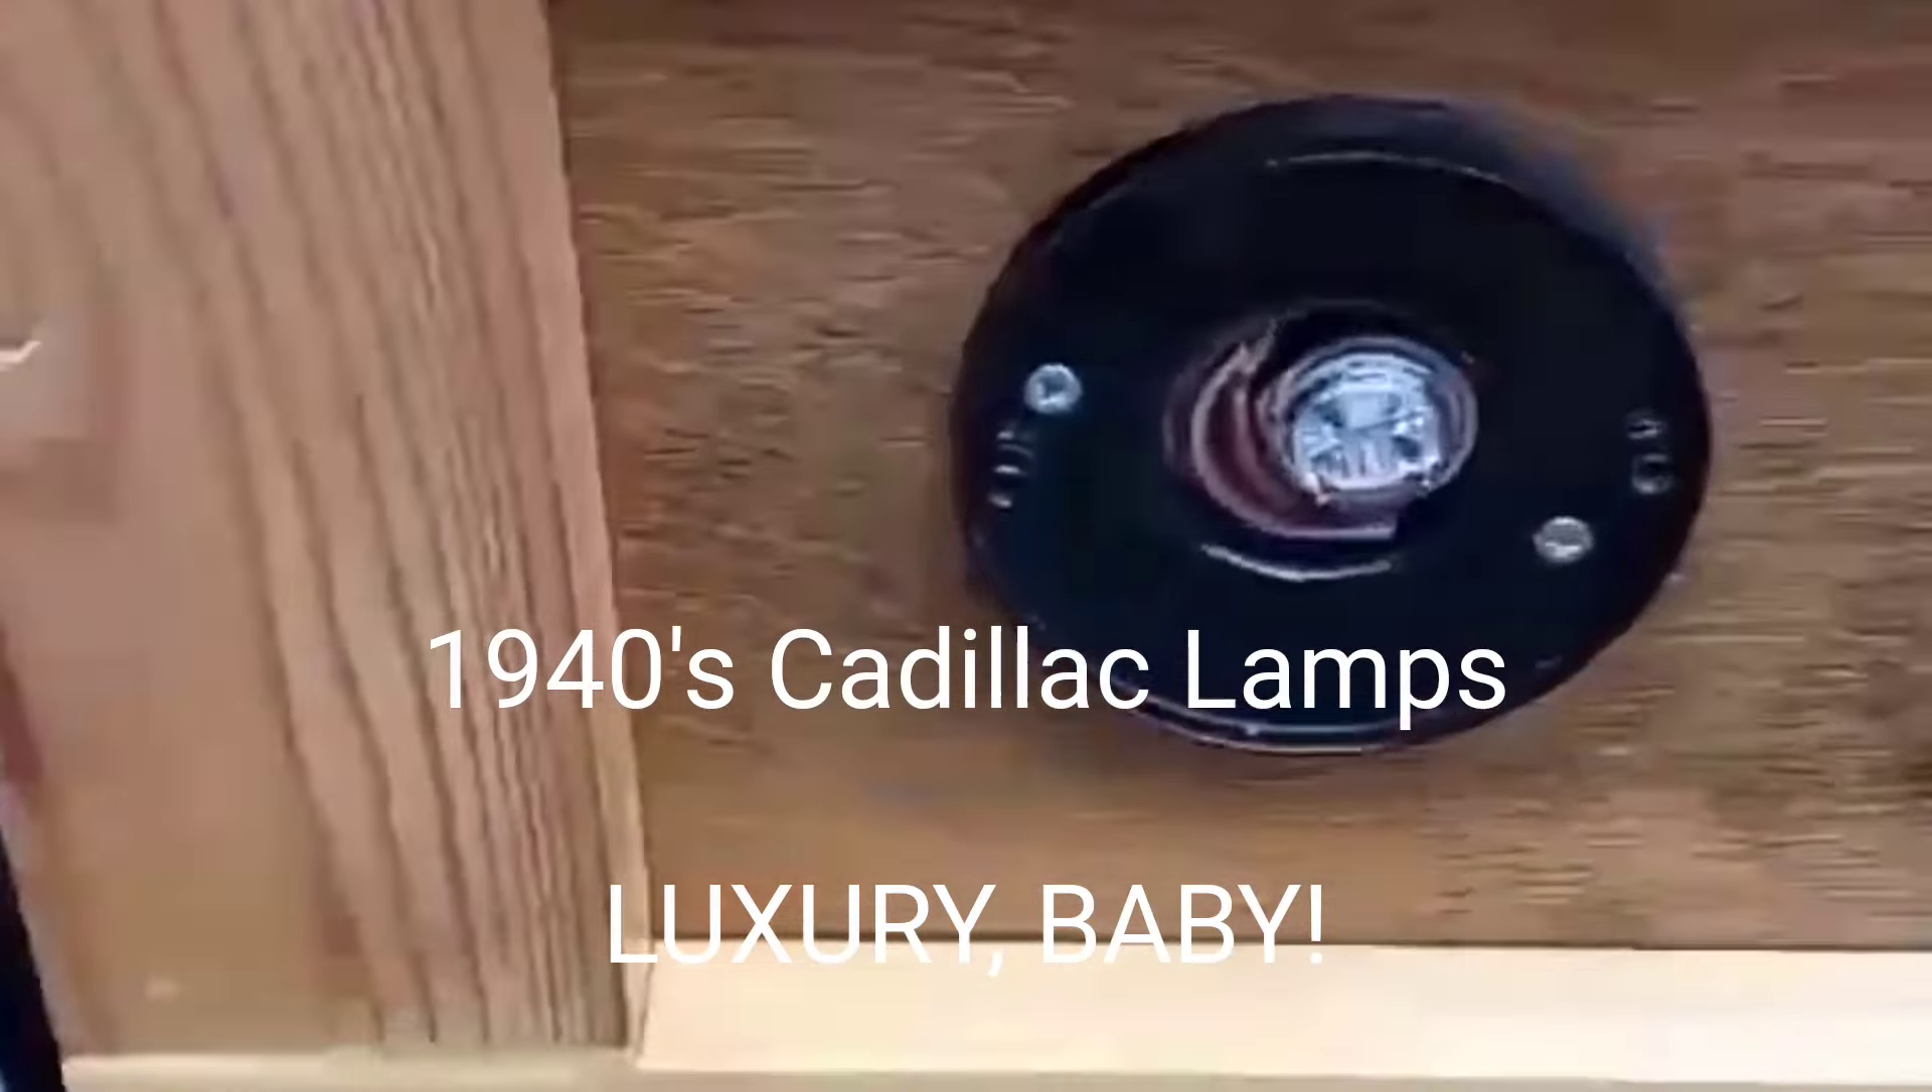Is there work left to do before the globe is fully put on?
Yes.